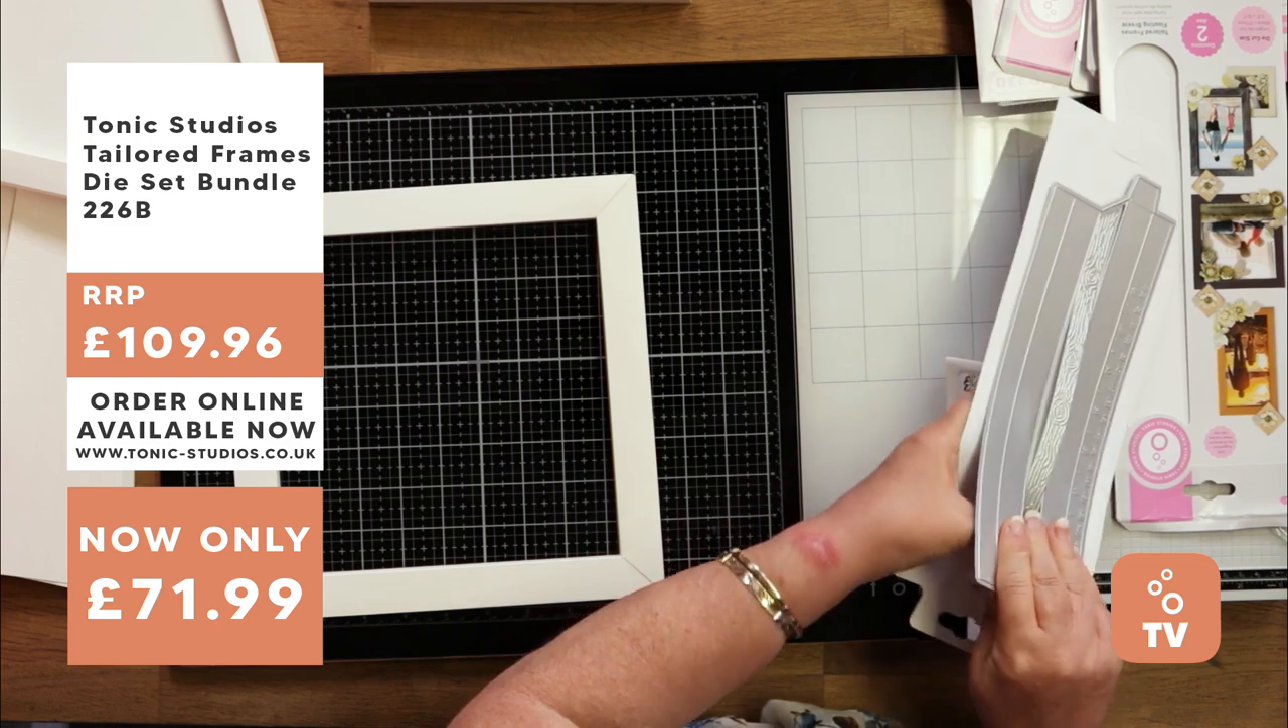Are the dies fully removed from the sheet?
No.